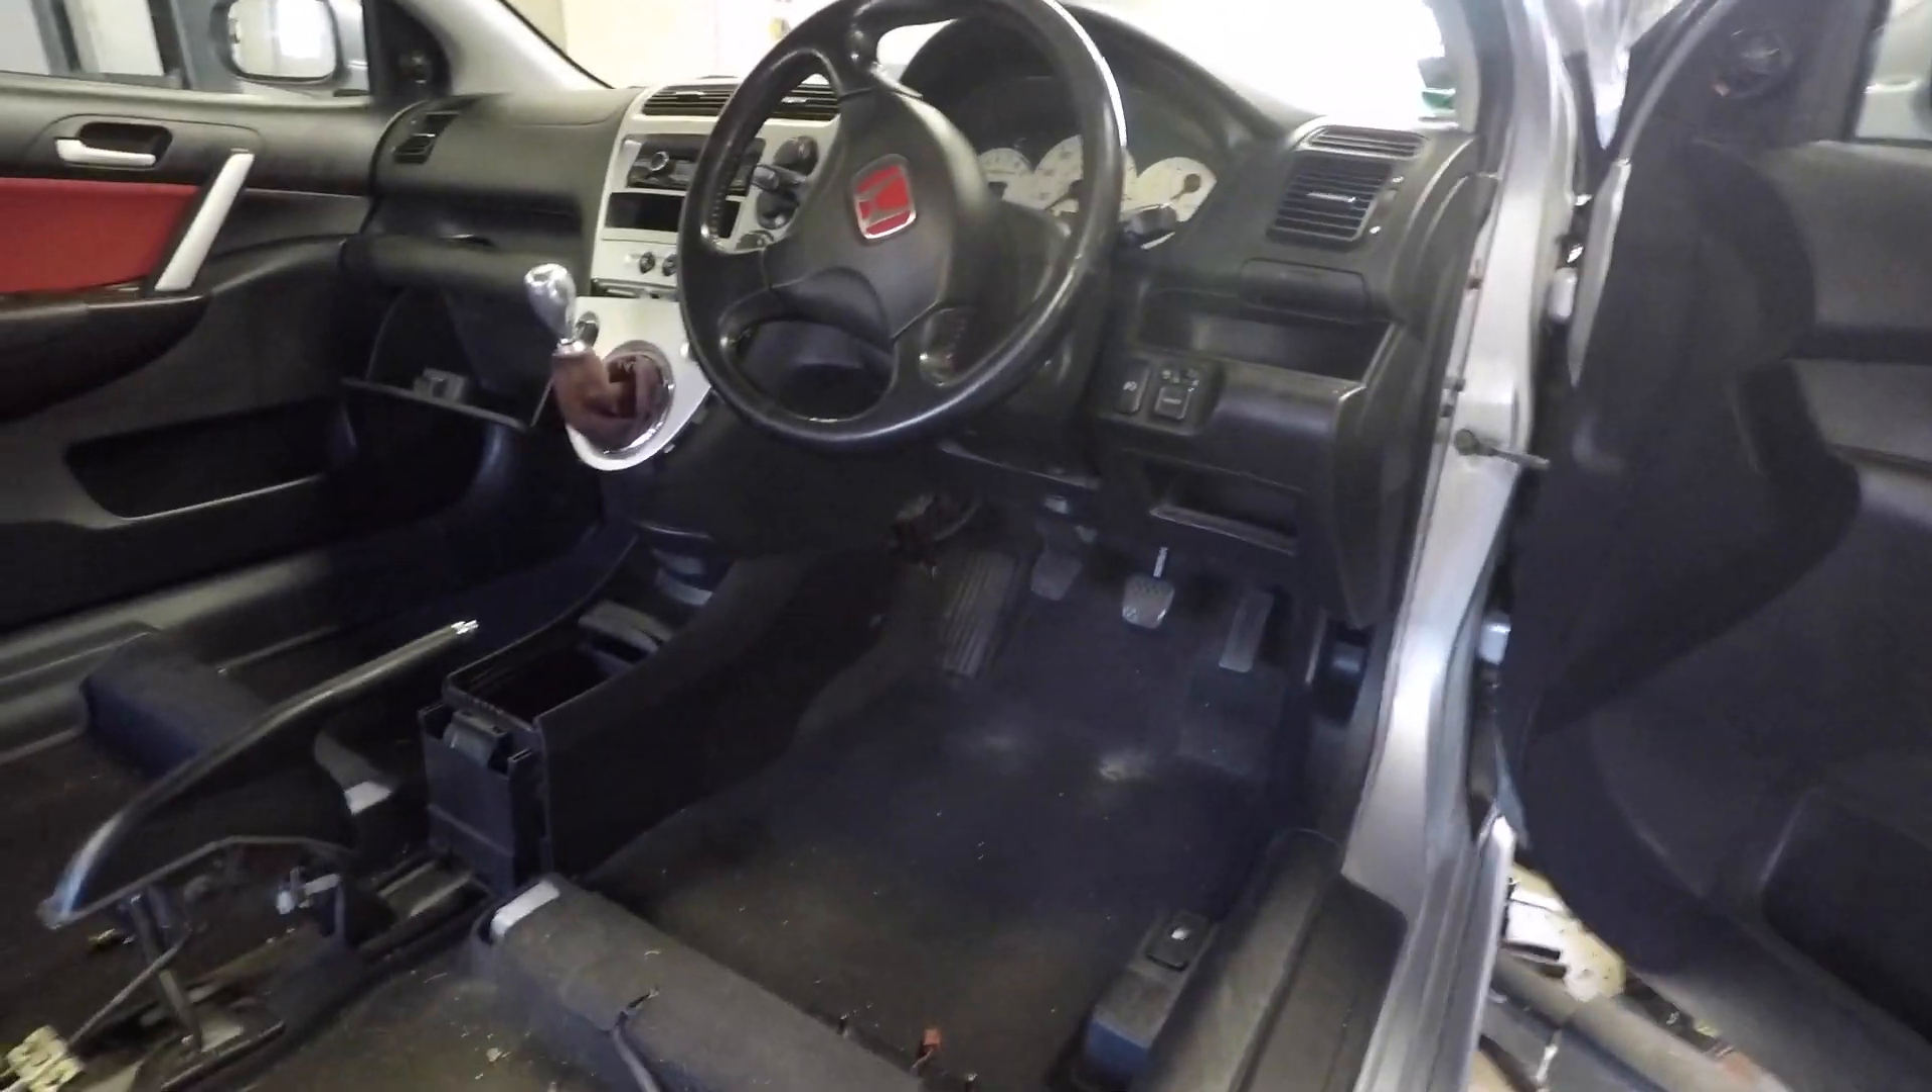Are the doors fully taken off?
No.